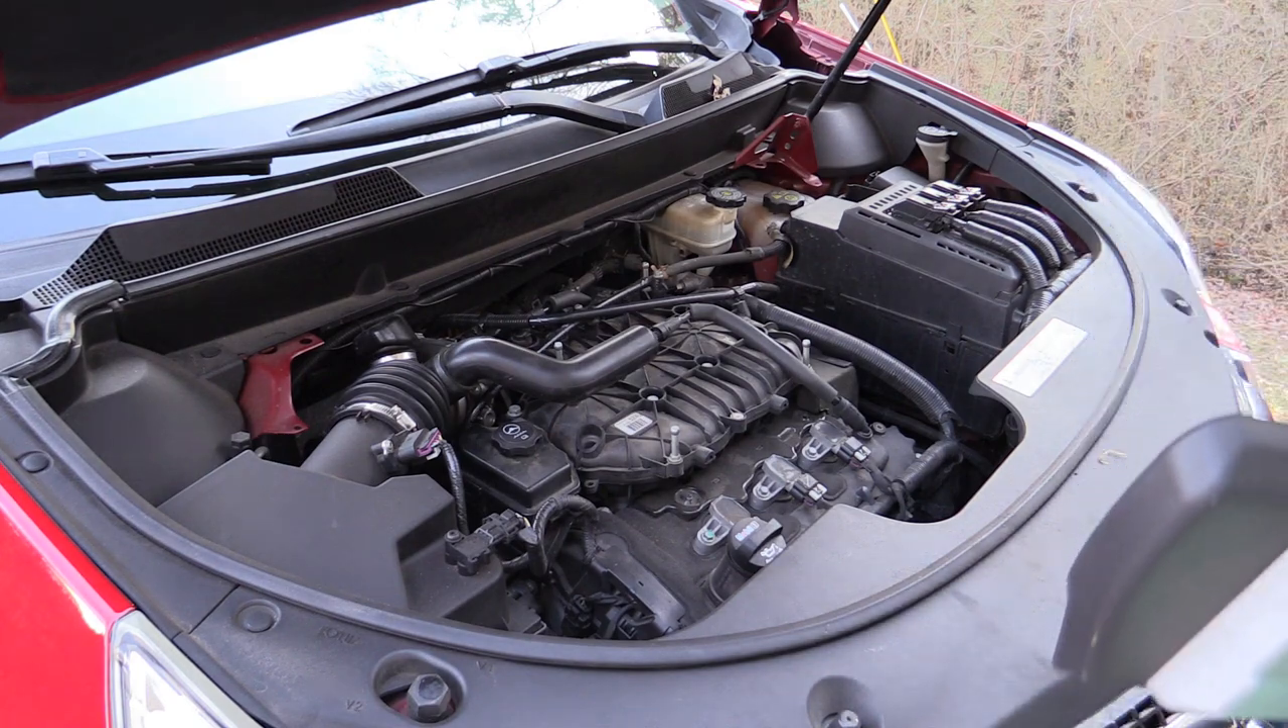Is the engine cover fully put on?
No.